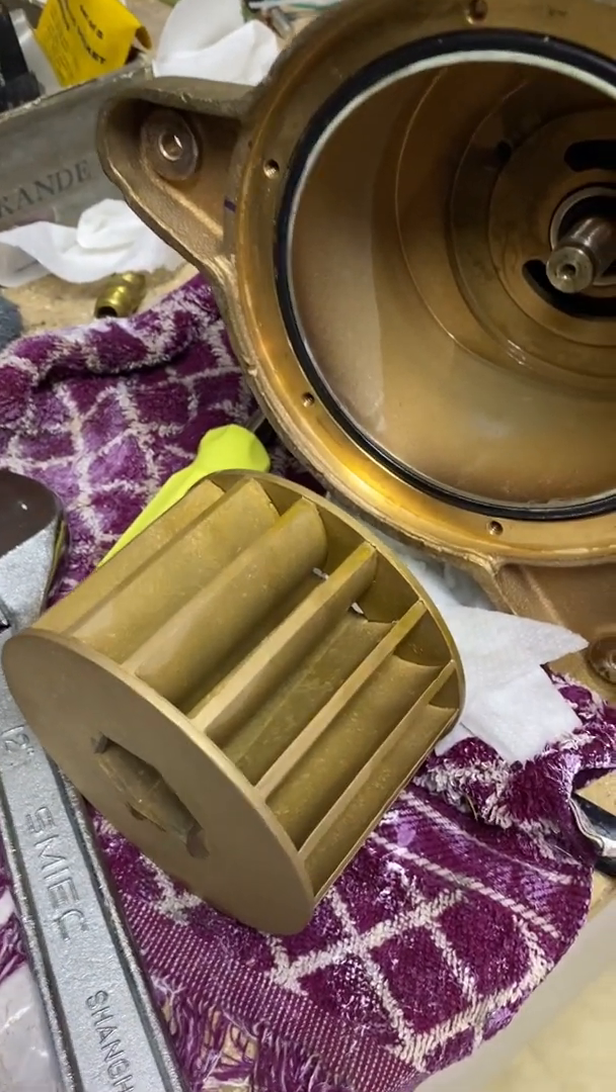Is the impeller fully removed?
Yes.